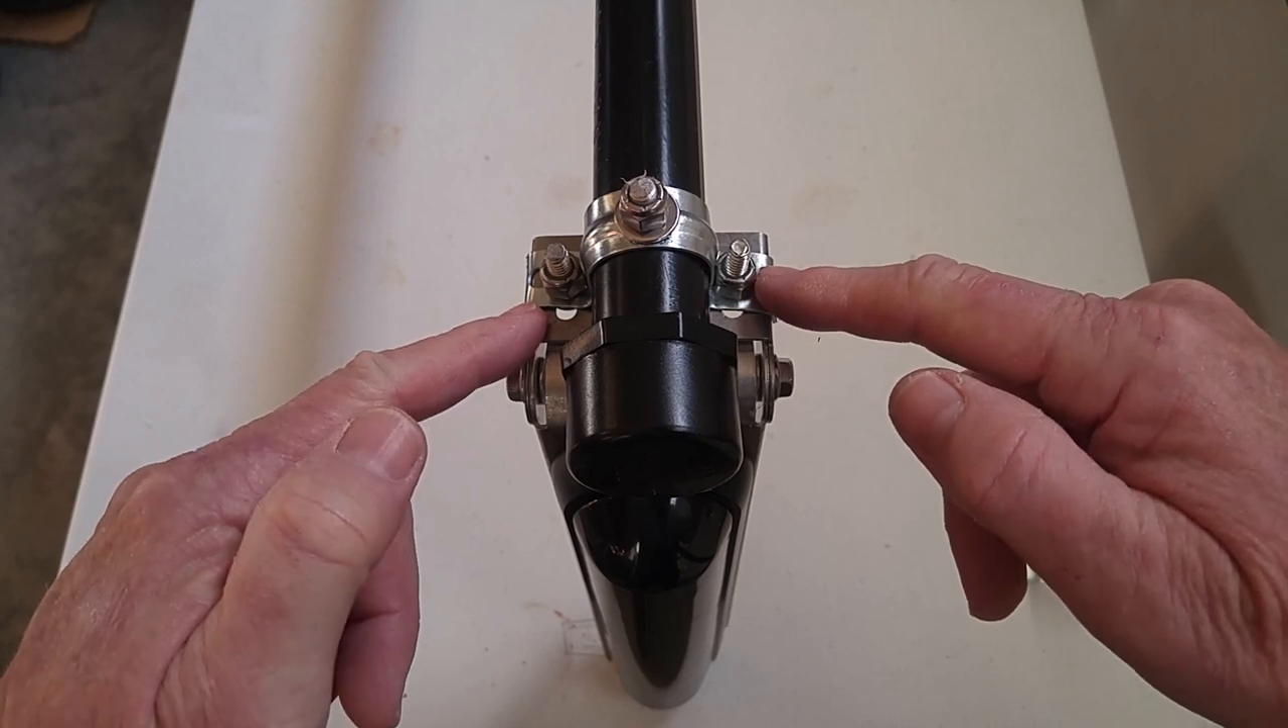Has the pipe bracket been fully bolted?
Yes.